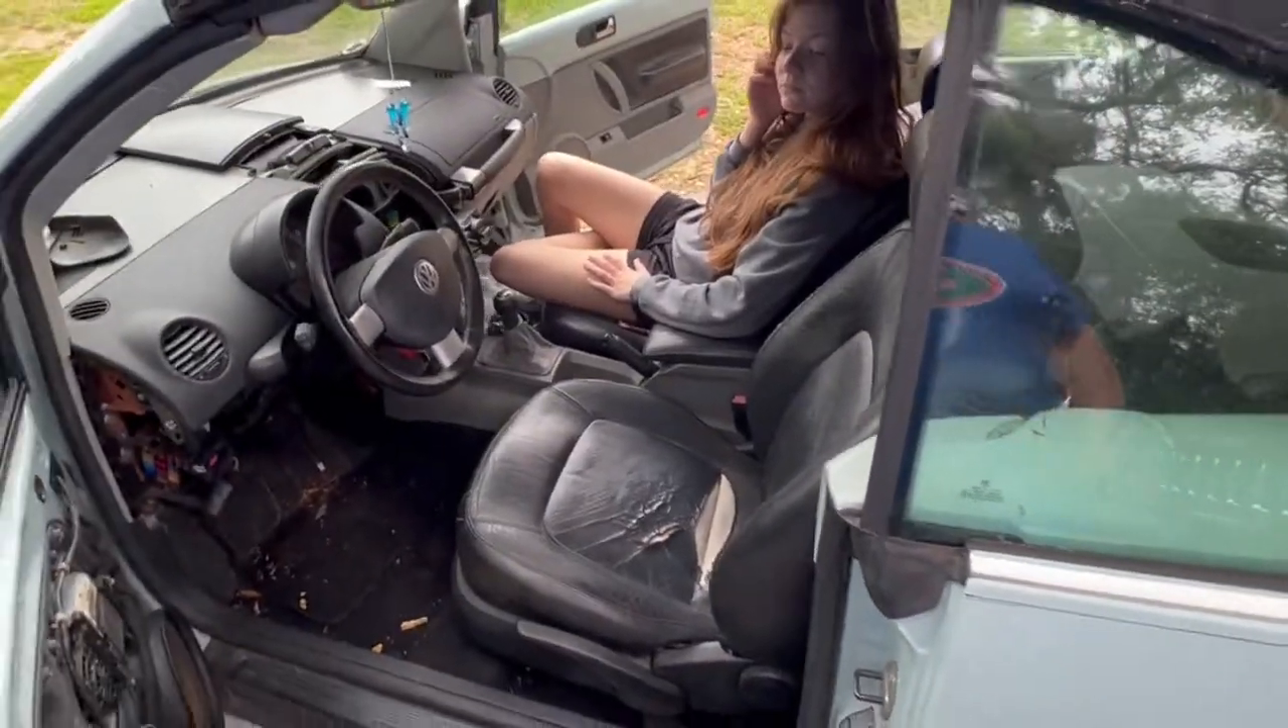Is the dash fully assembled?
No.